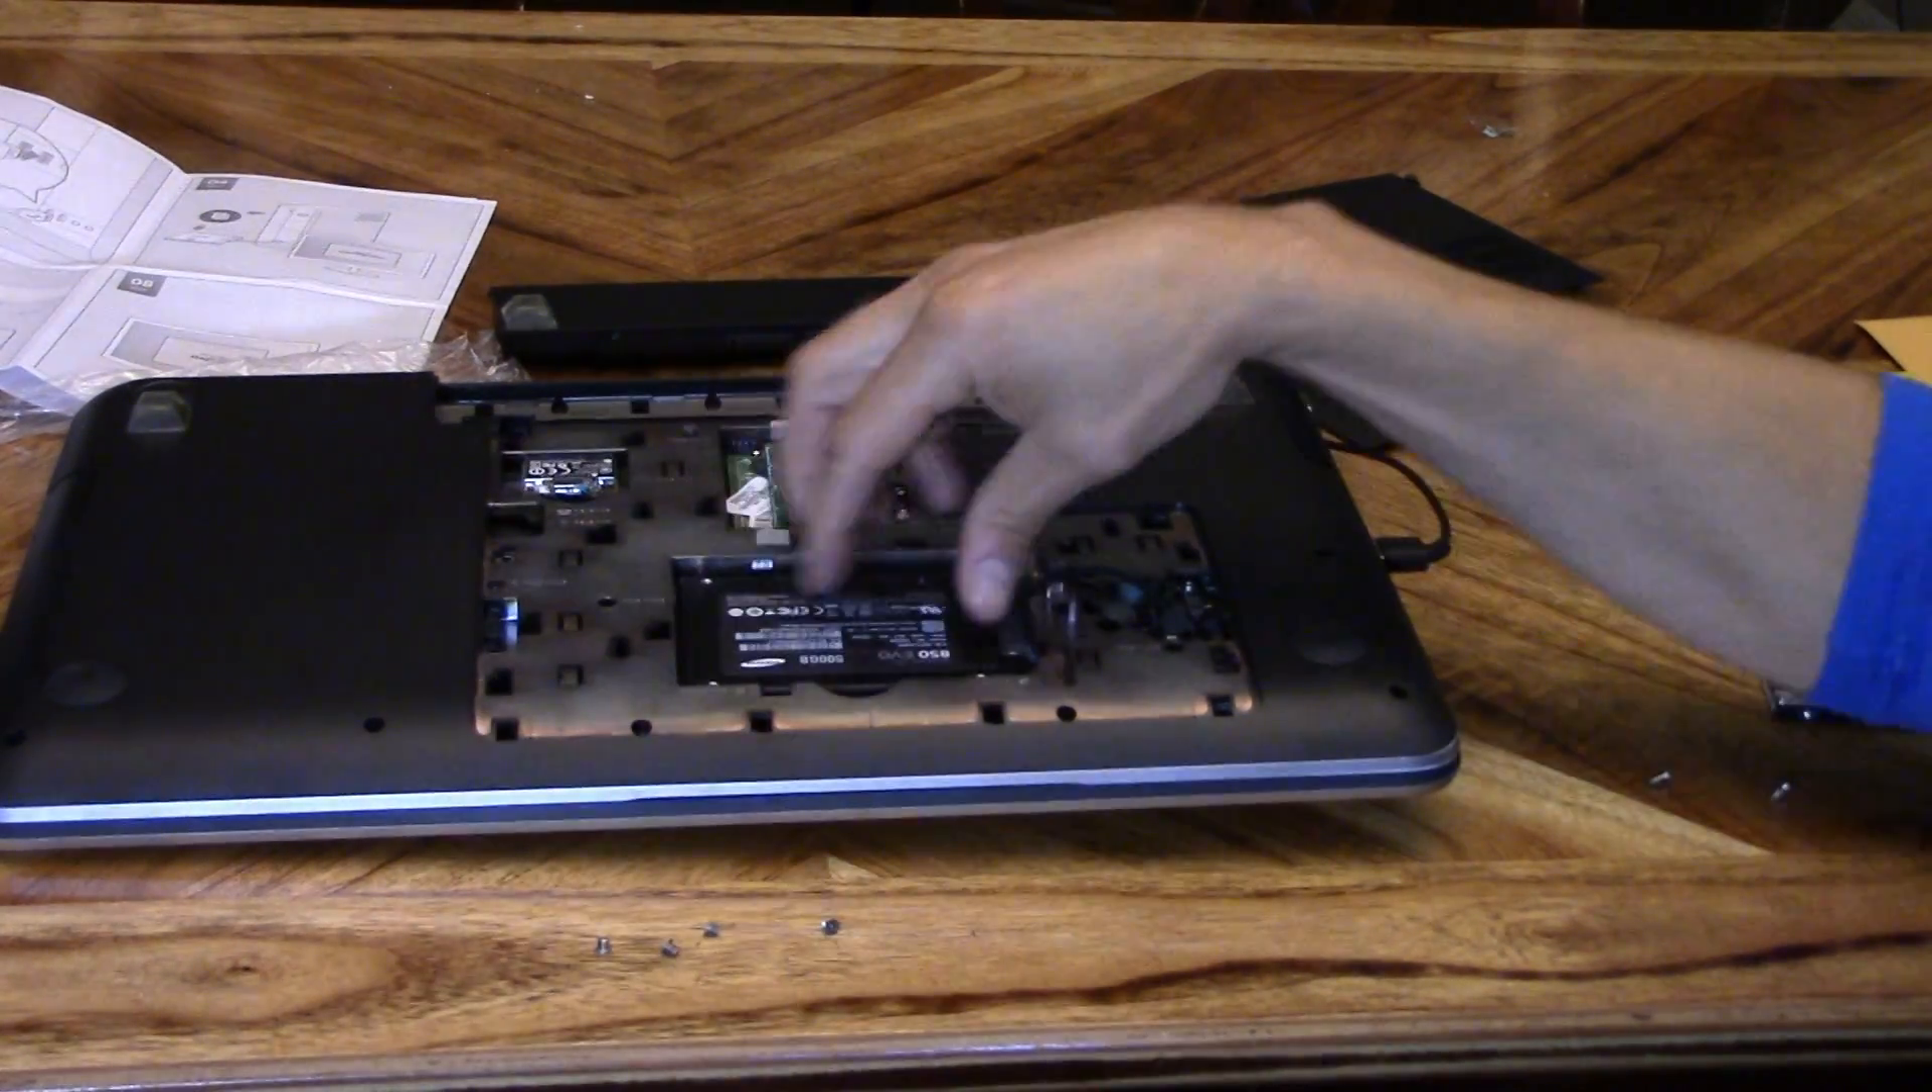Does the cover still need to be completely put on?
Yes.